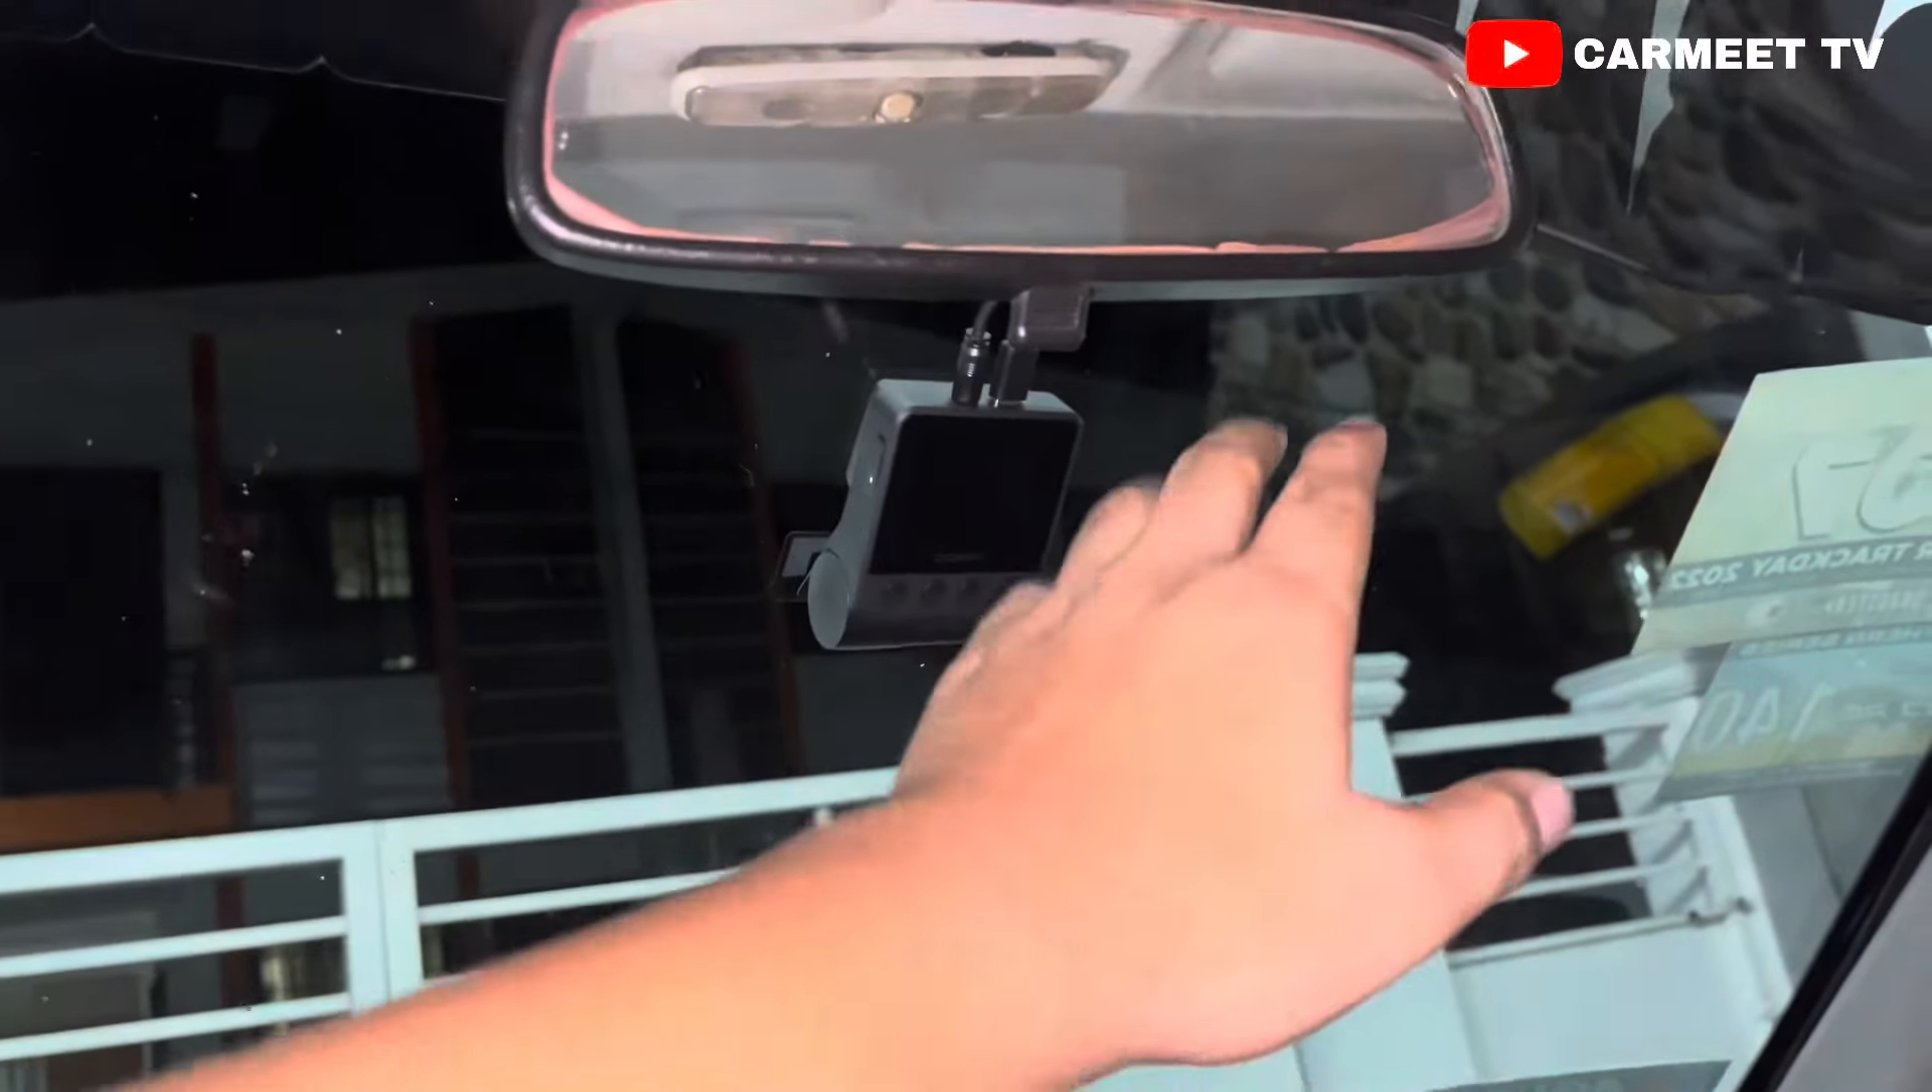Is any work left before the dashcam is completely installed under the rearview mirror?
No.